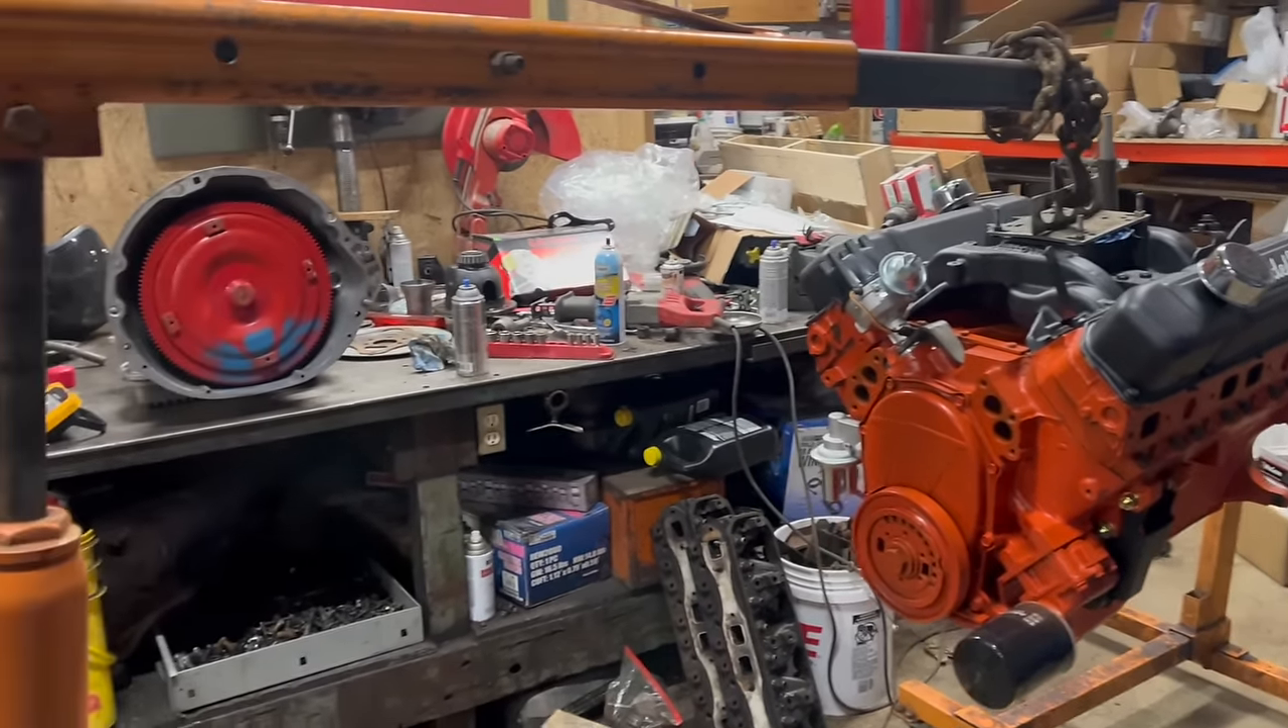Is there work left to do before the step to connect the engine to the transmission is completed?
Yes.